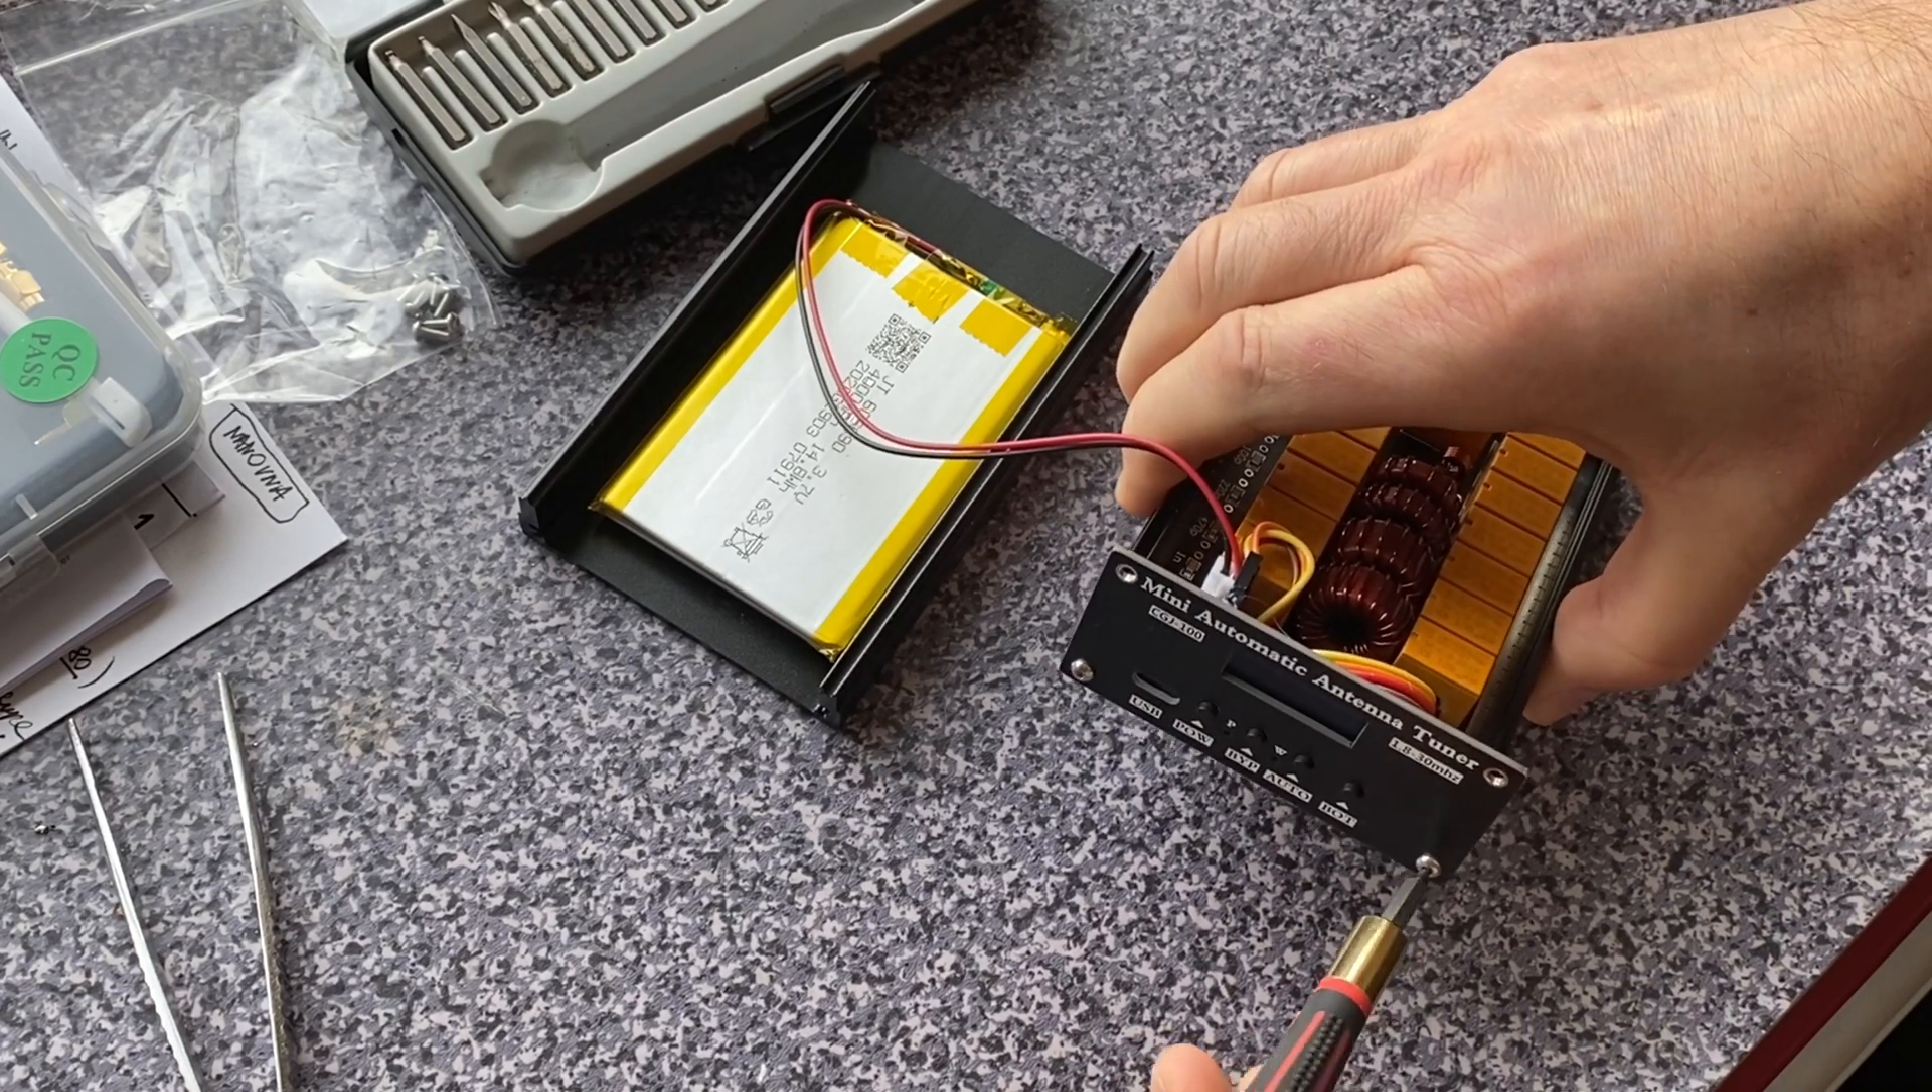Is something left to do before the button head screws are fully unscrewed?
Yes.